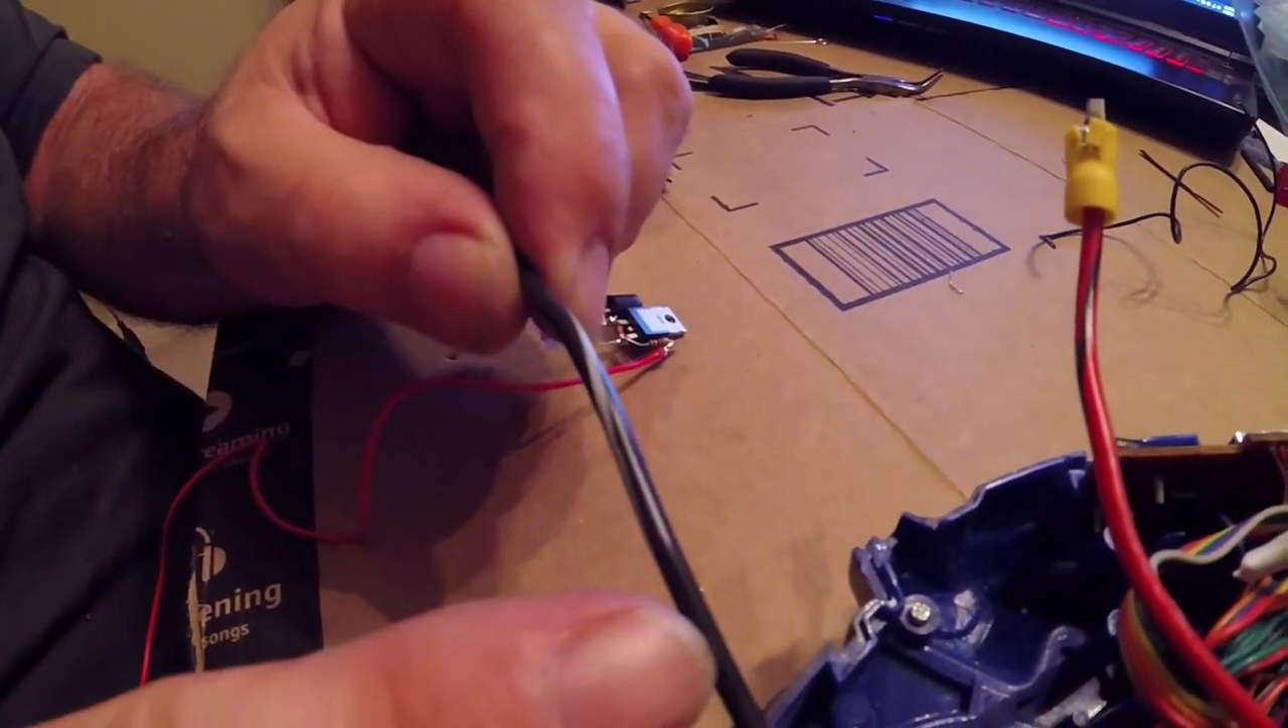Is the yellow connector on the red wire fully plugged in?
No.